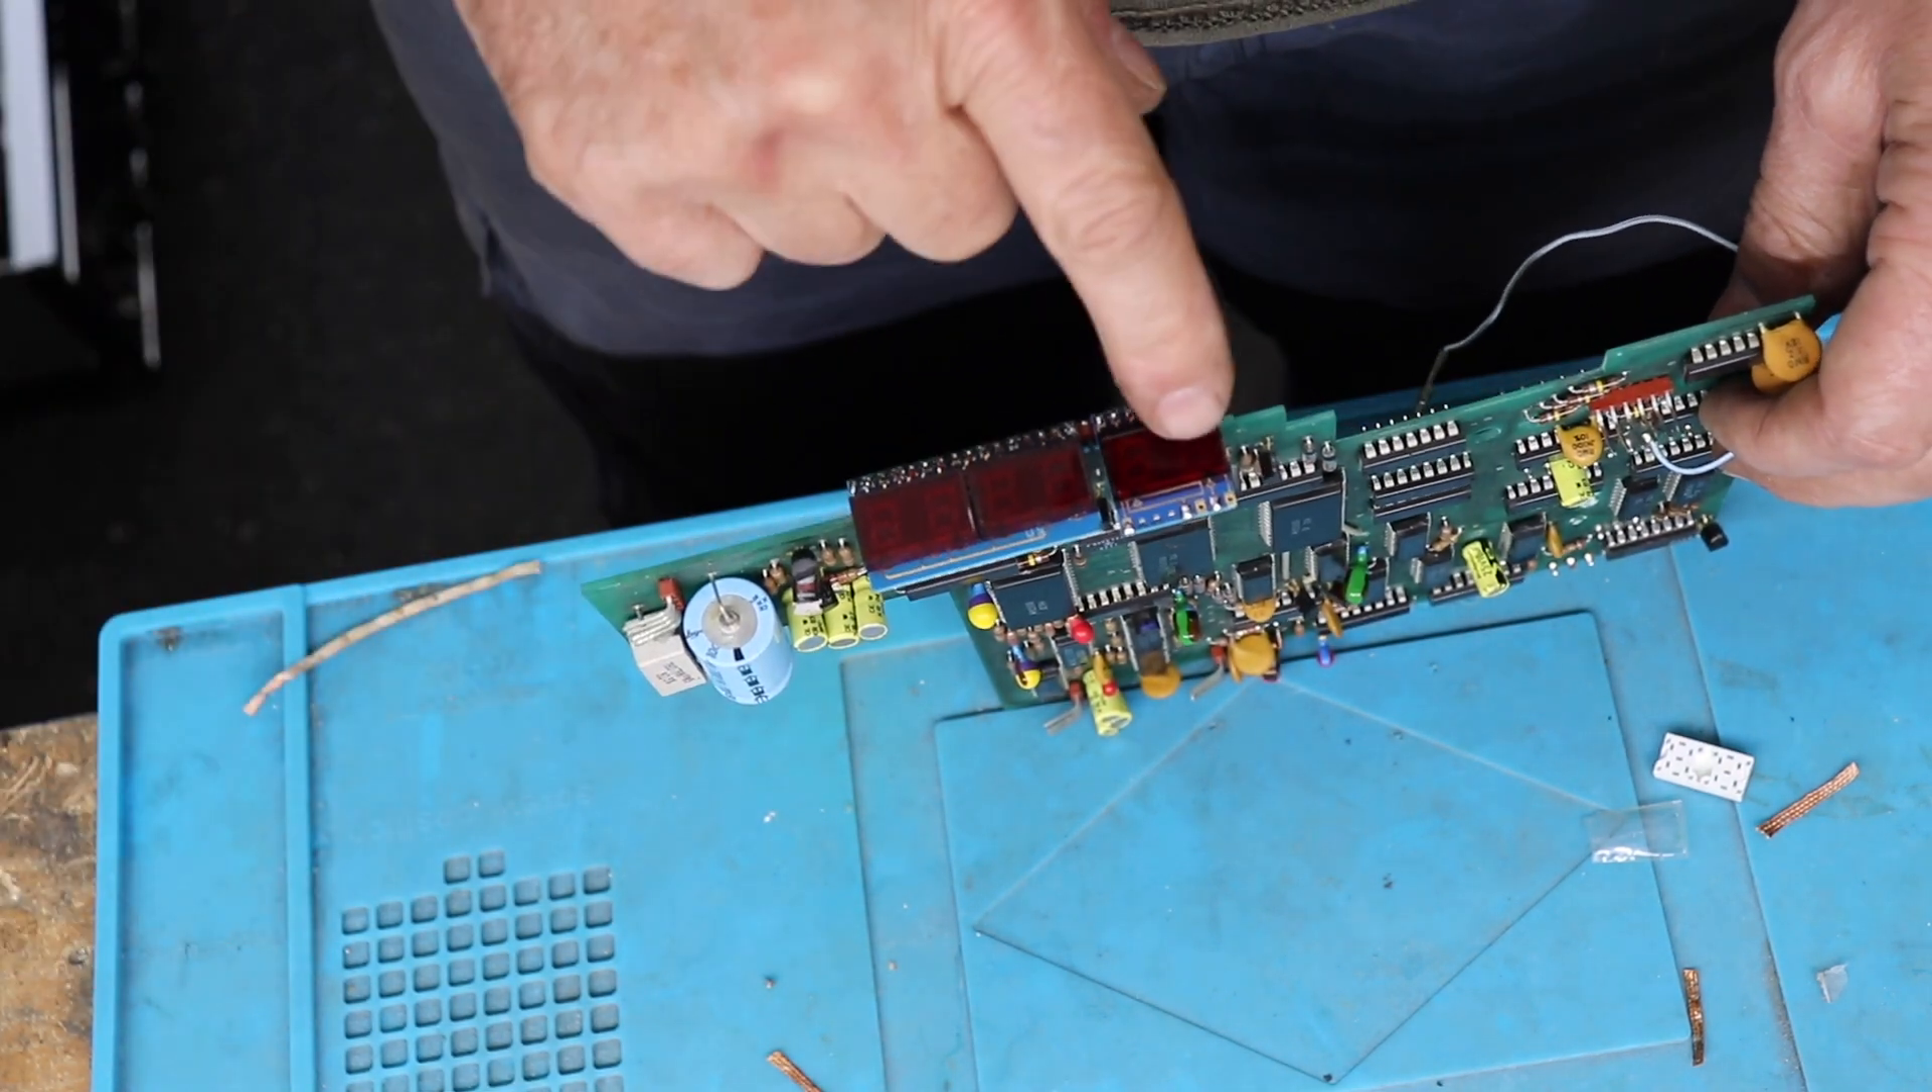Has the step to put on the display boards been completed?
Yes.